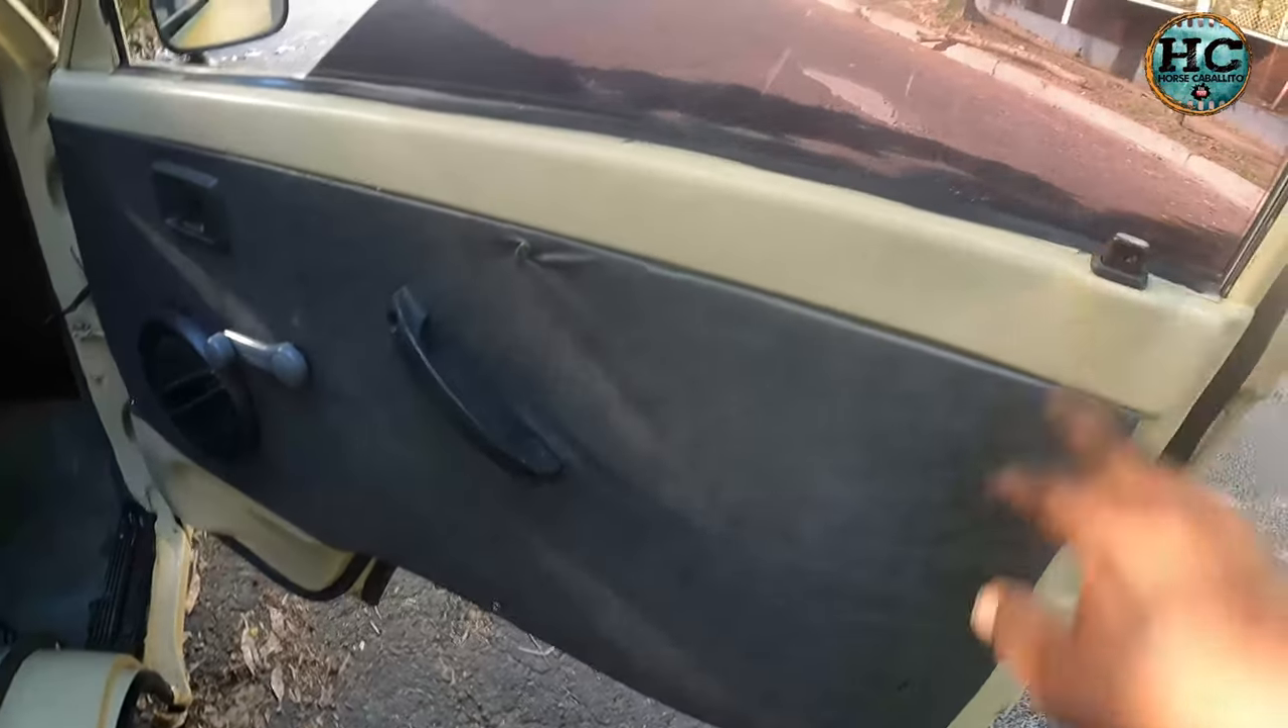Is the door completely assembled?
Yes.